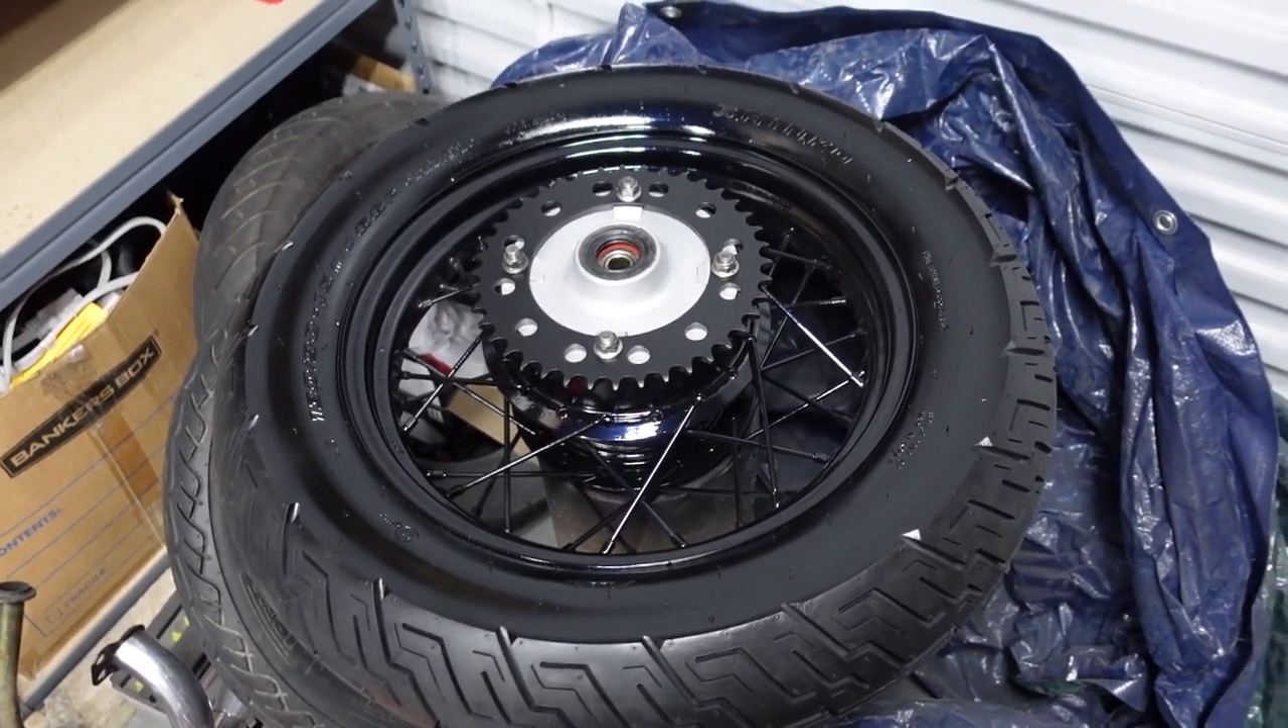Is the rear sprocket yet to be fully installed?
No.